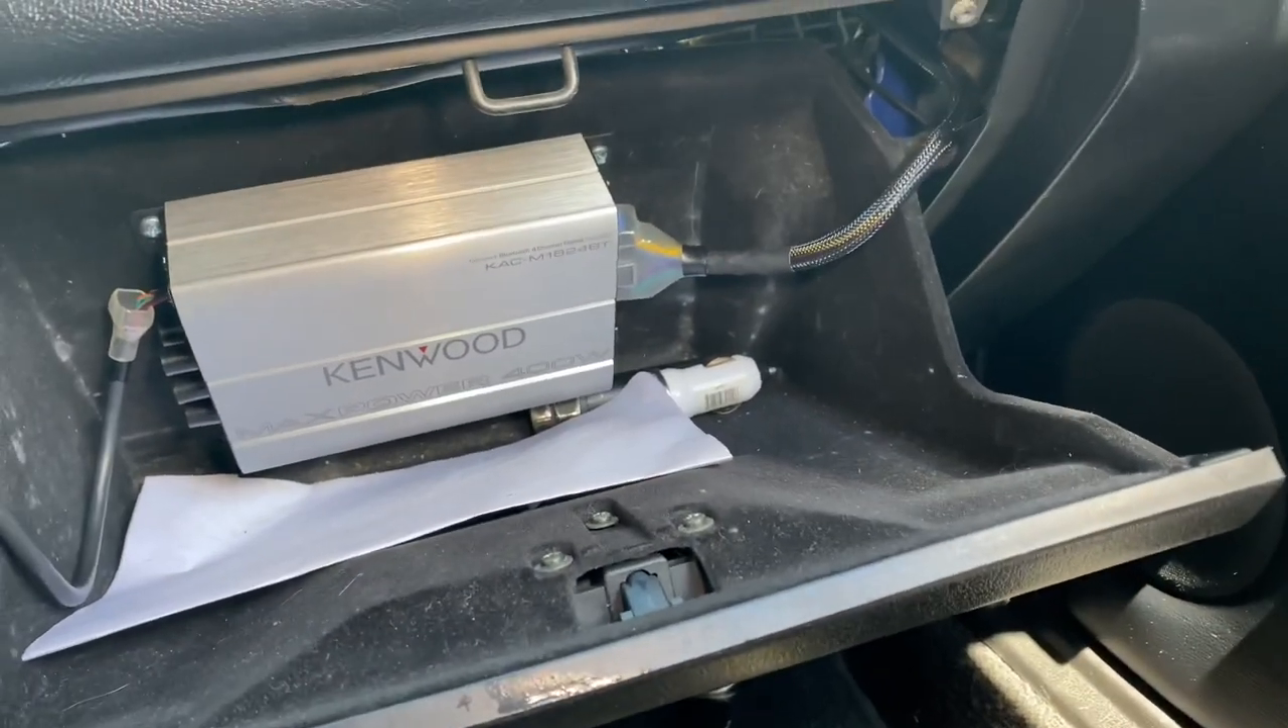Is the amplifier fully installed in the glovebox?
Yes.